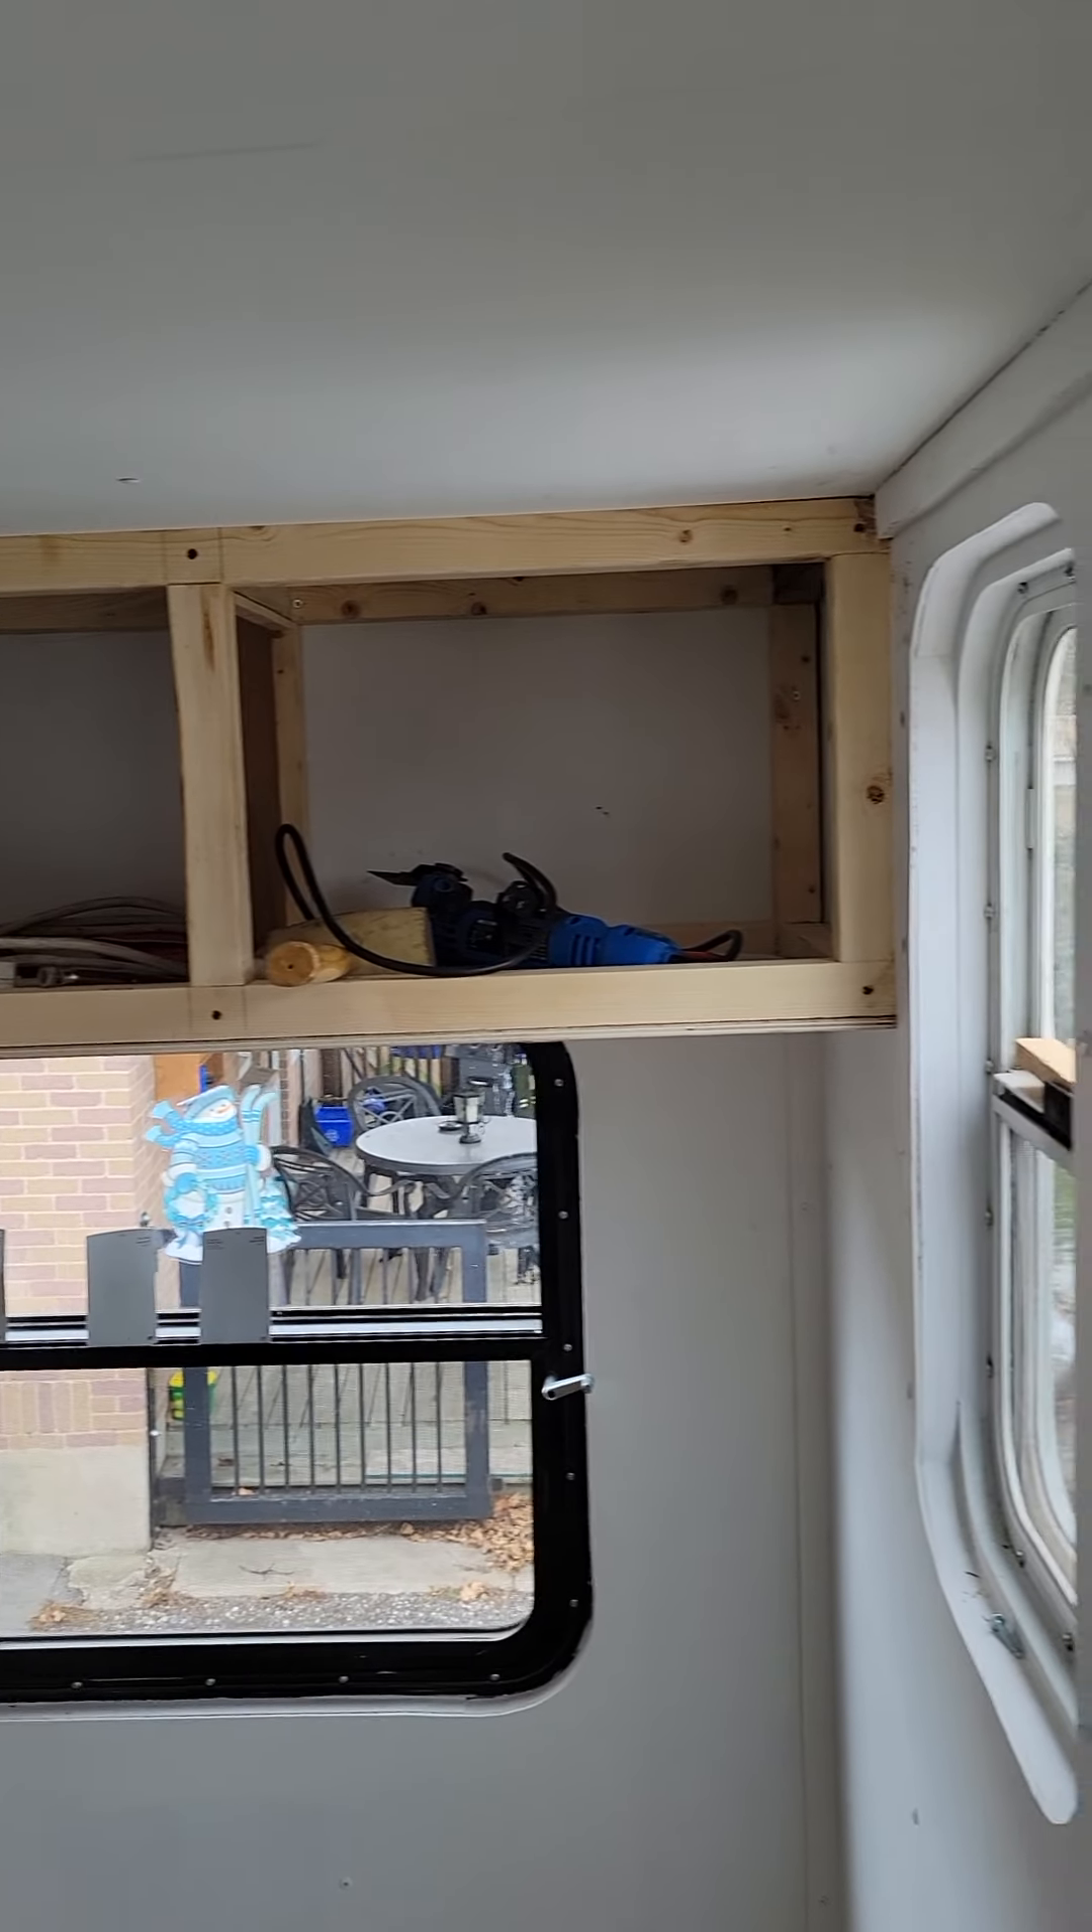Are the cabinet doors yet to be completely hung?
Yes.